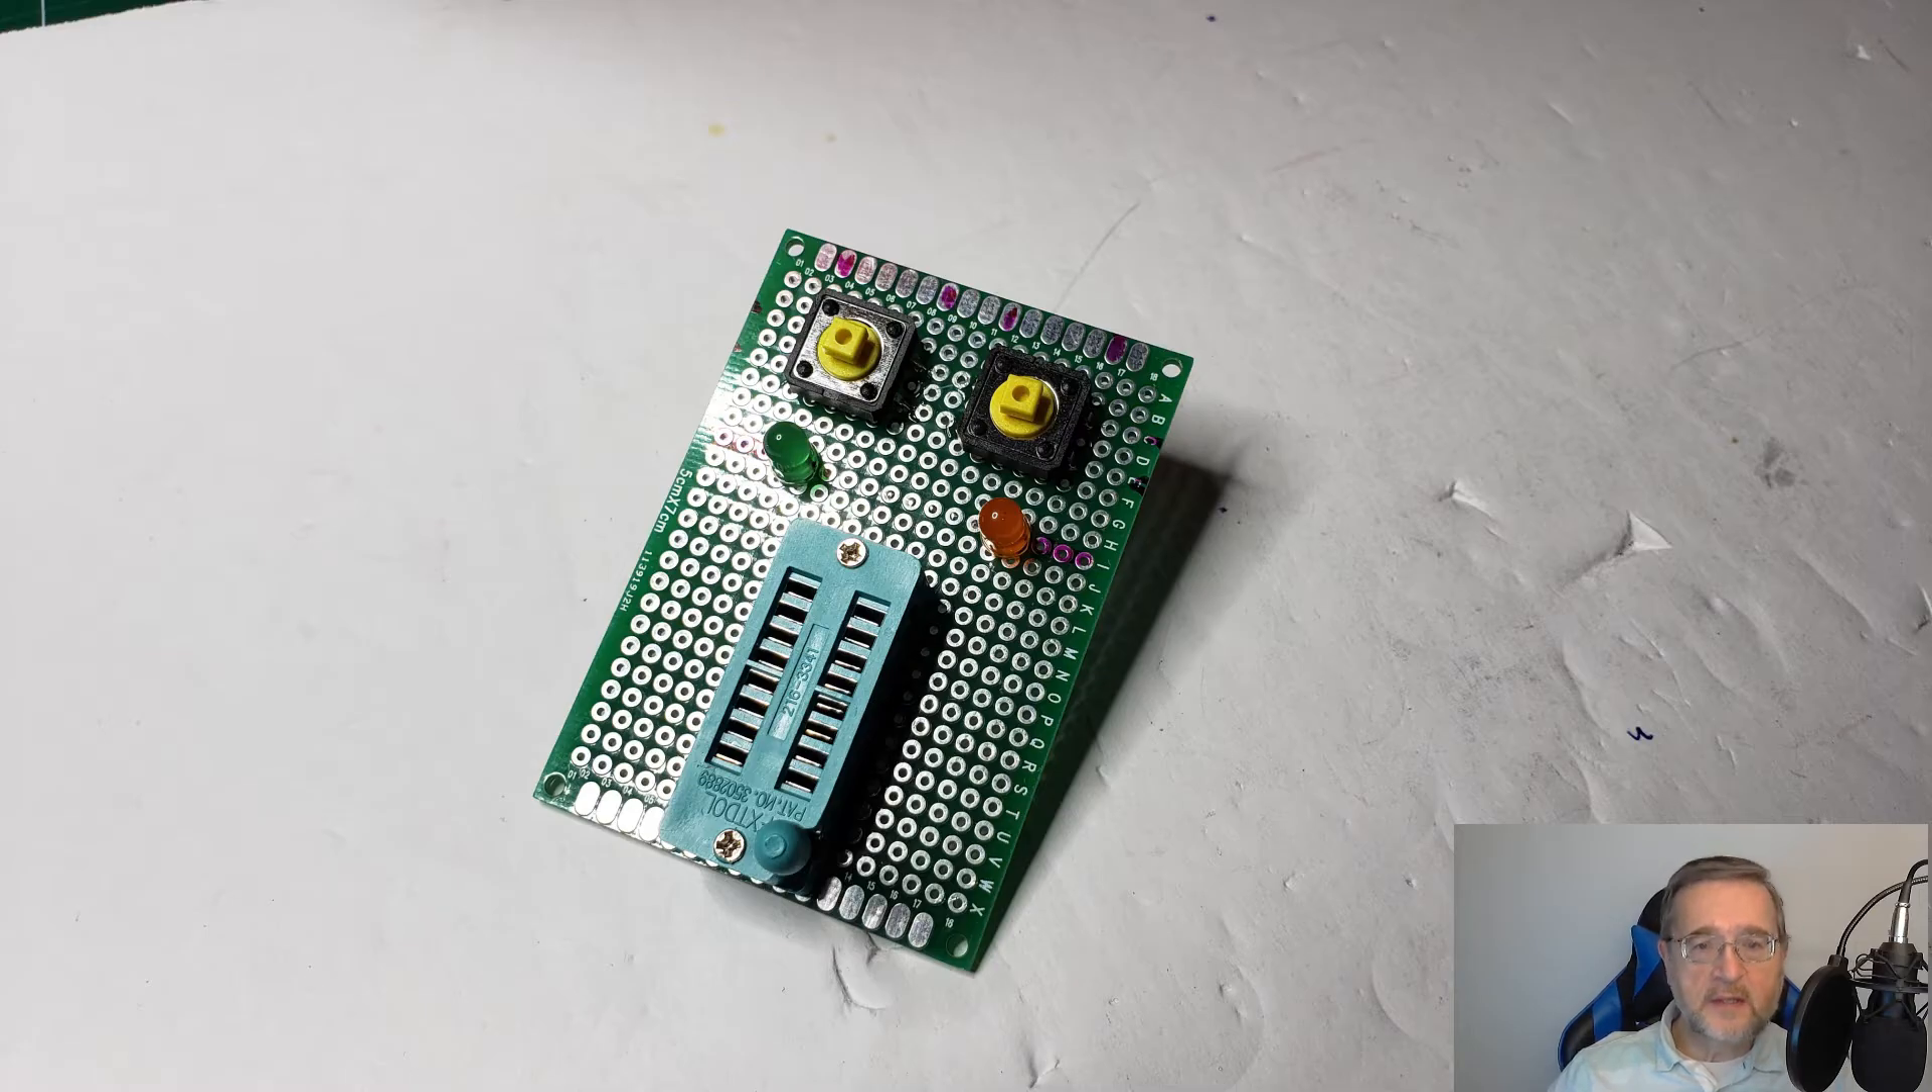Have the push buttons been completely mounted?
Yes.